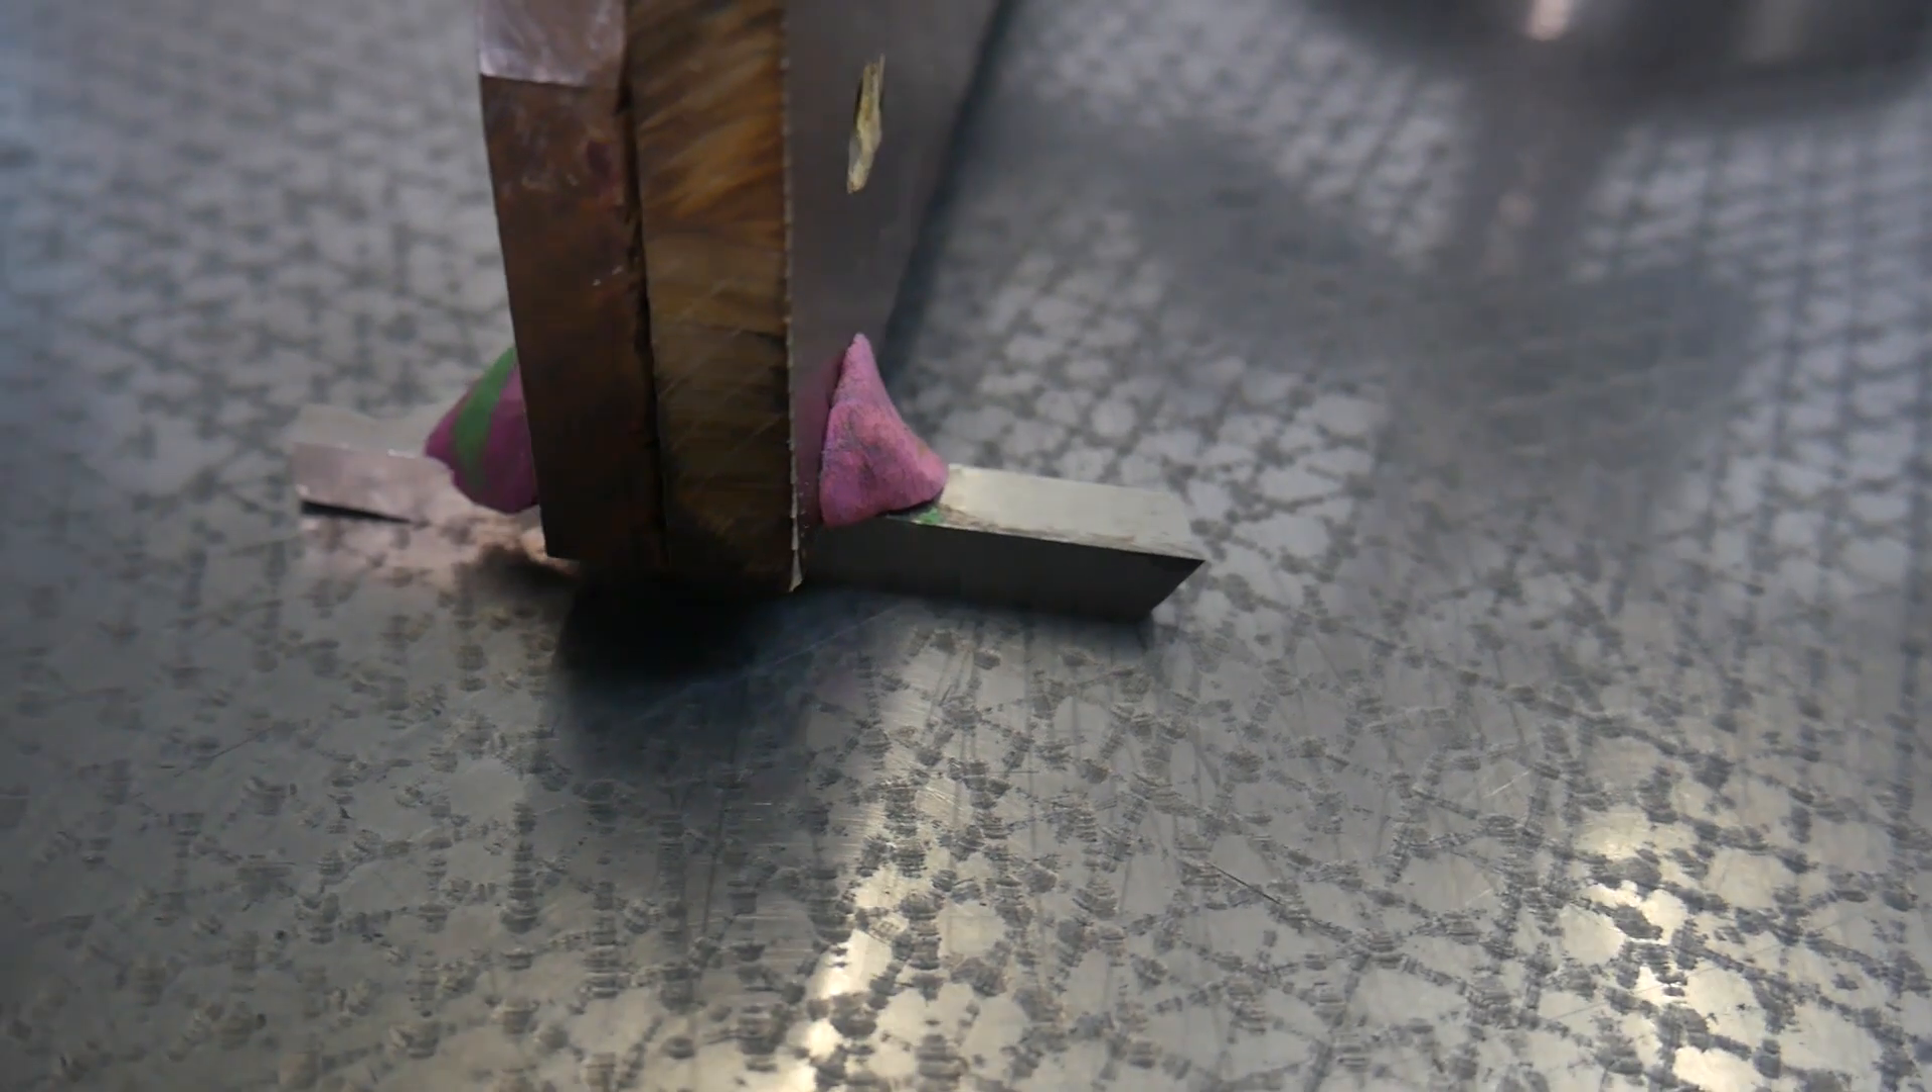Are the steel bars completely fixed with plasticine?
Yes.